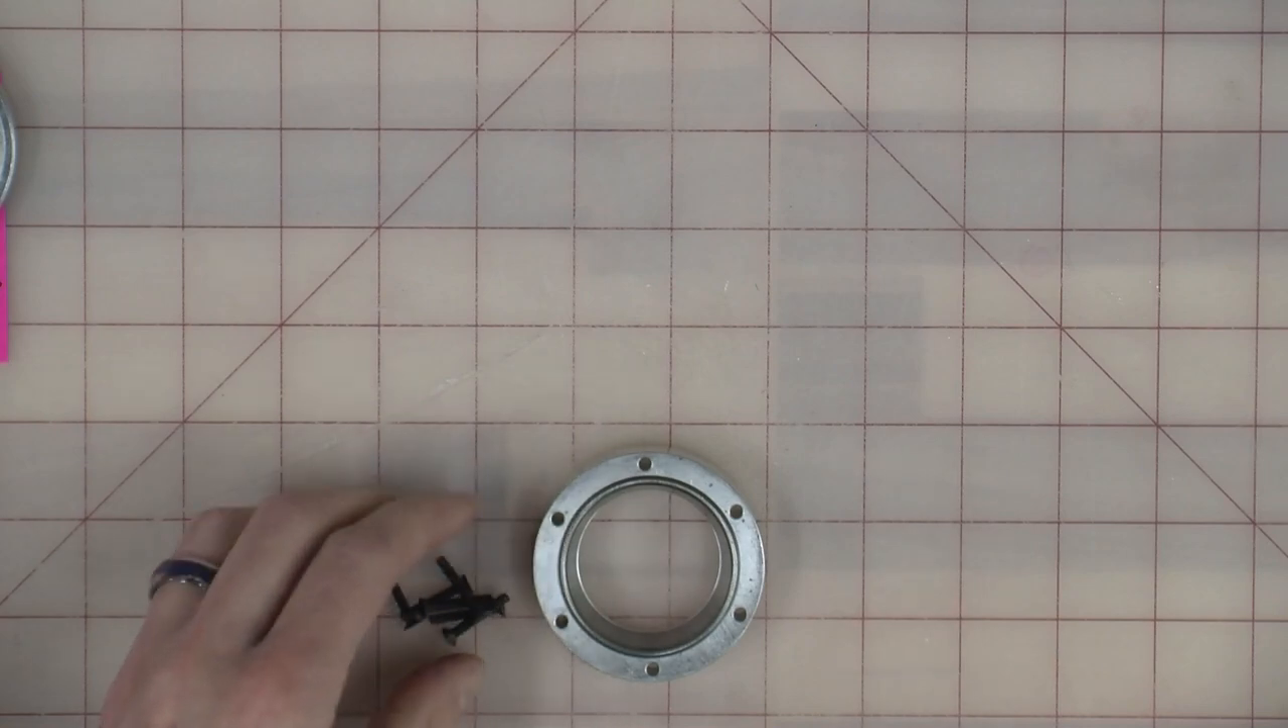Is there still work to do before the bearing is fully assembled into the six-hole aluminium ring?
Yes.